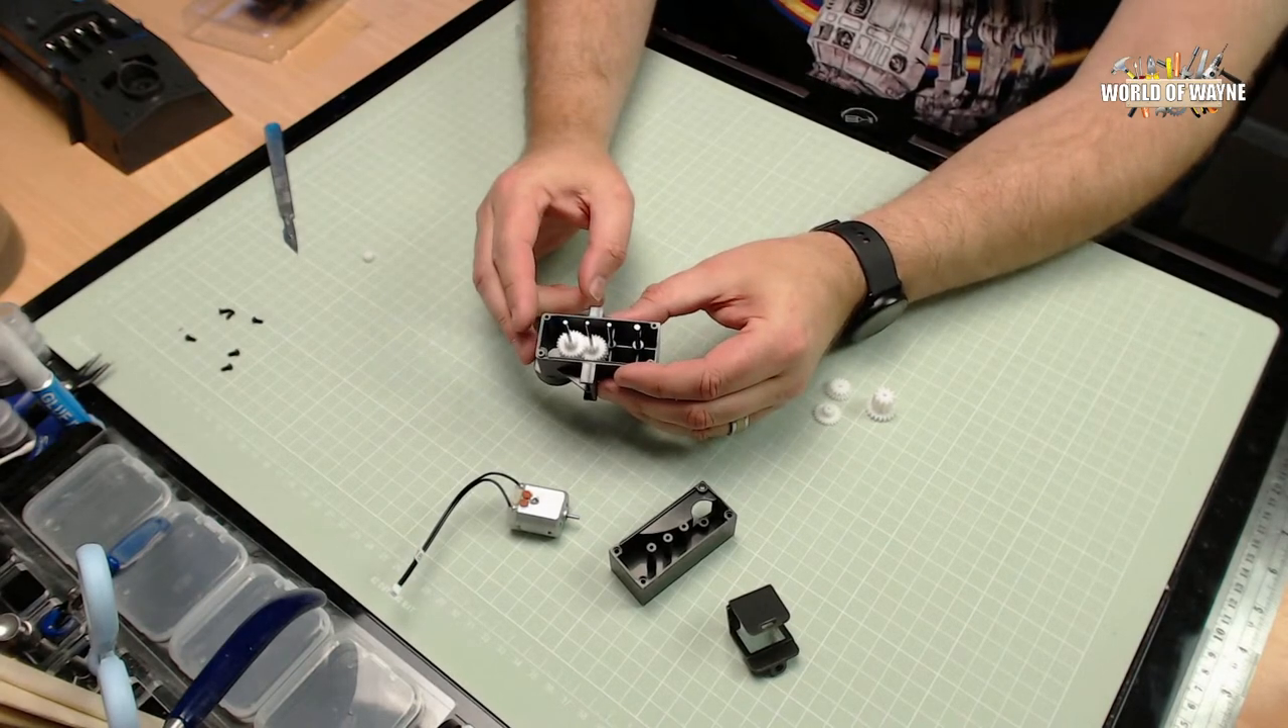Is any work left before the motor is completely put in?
Yes.